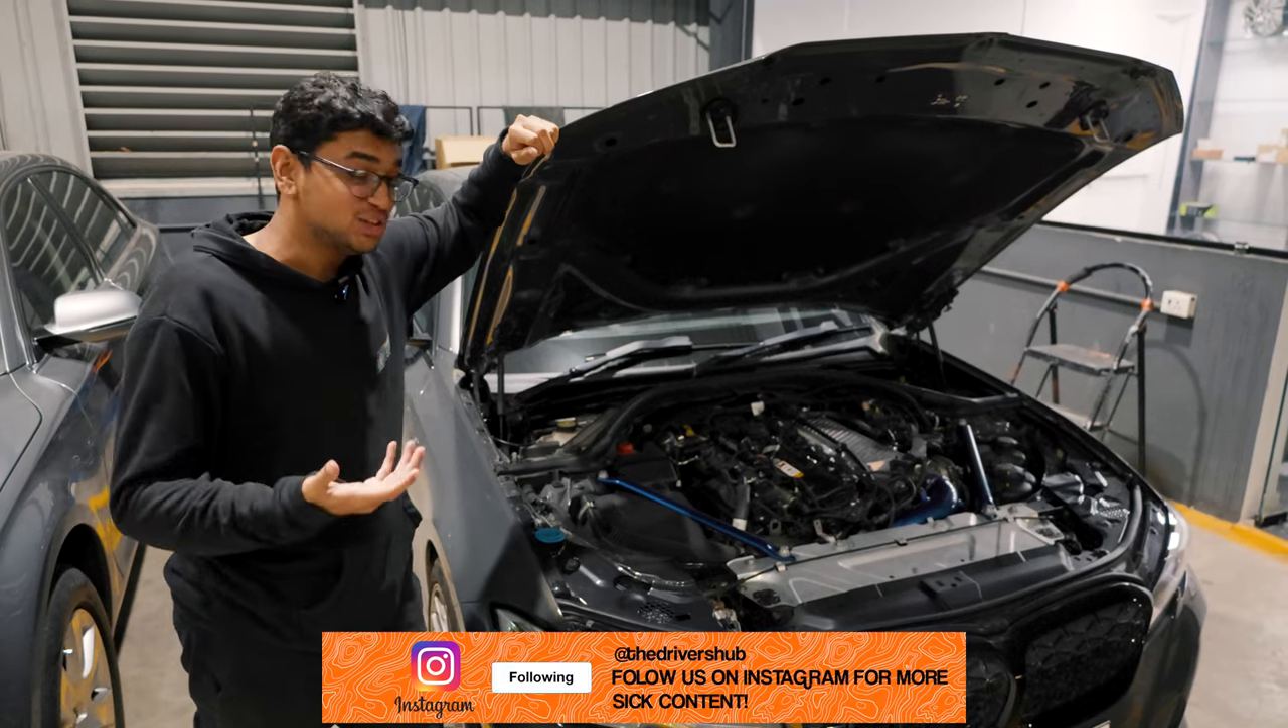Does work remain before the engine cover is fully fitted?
Yes.